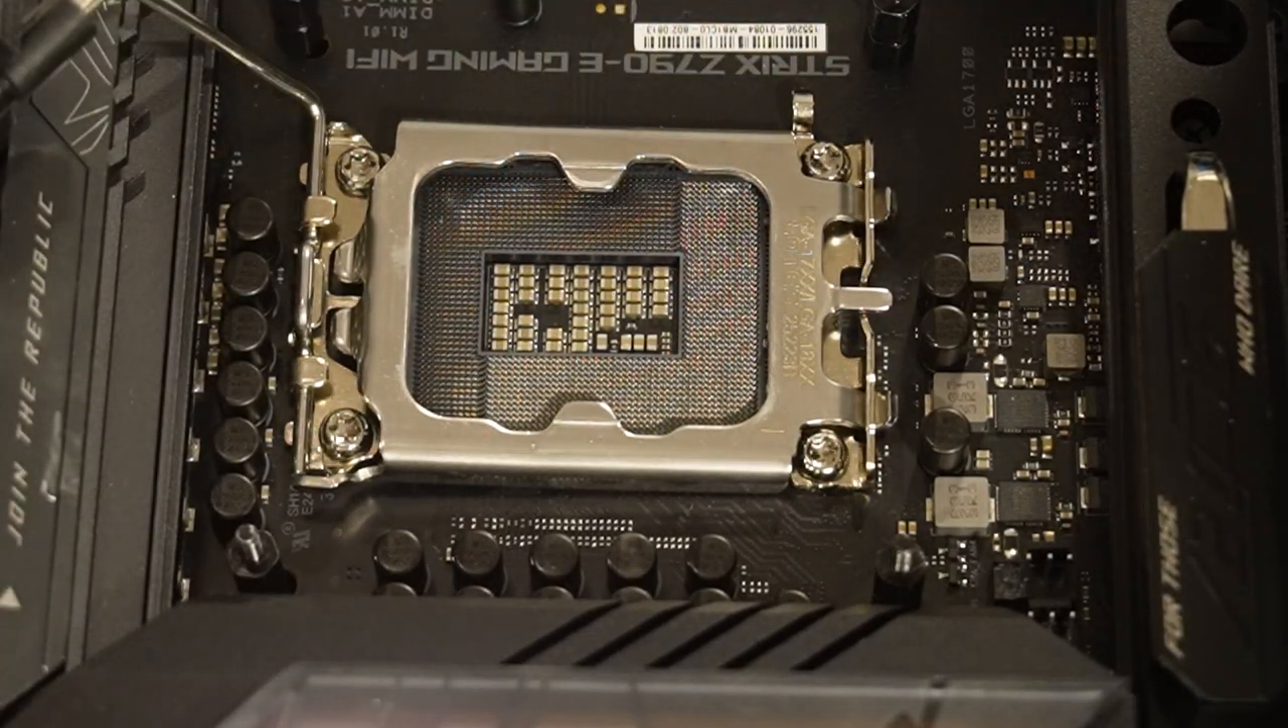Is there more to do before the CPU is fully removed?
No.